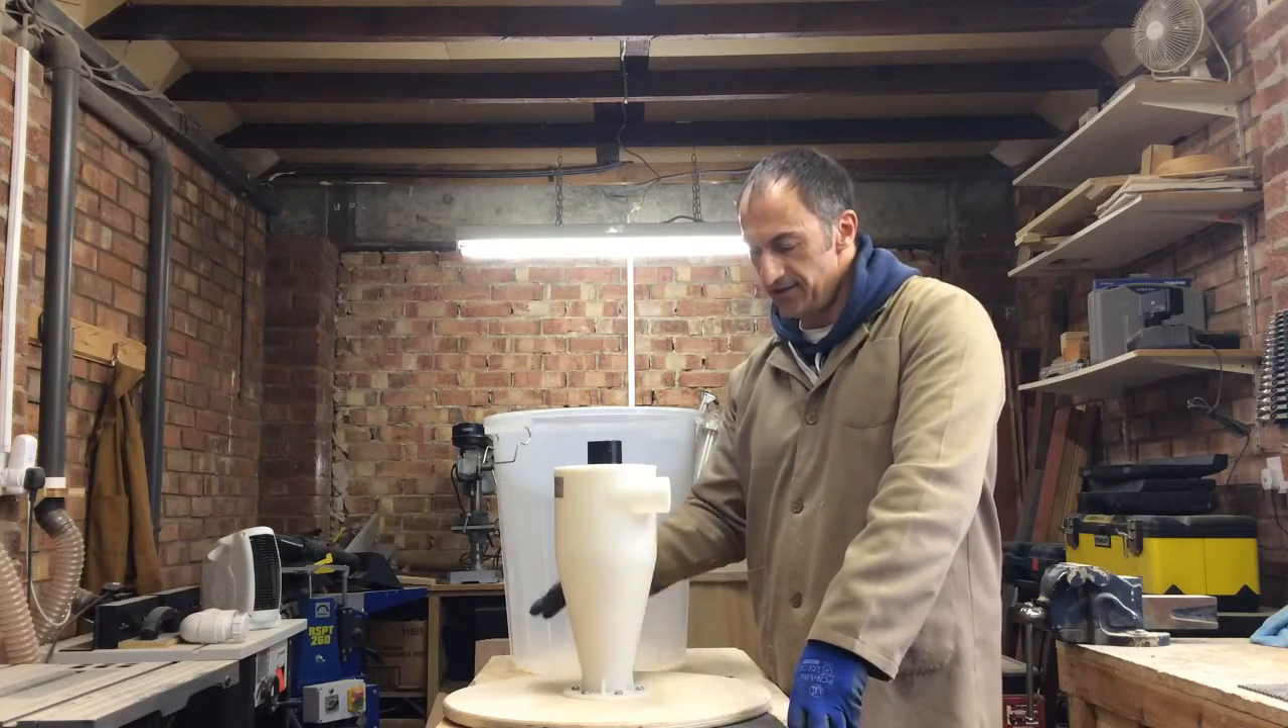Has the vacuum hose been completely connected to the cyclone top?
No.